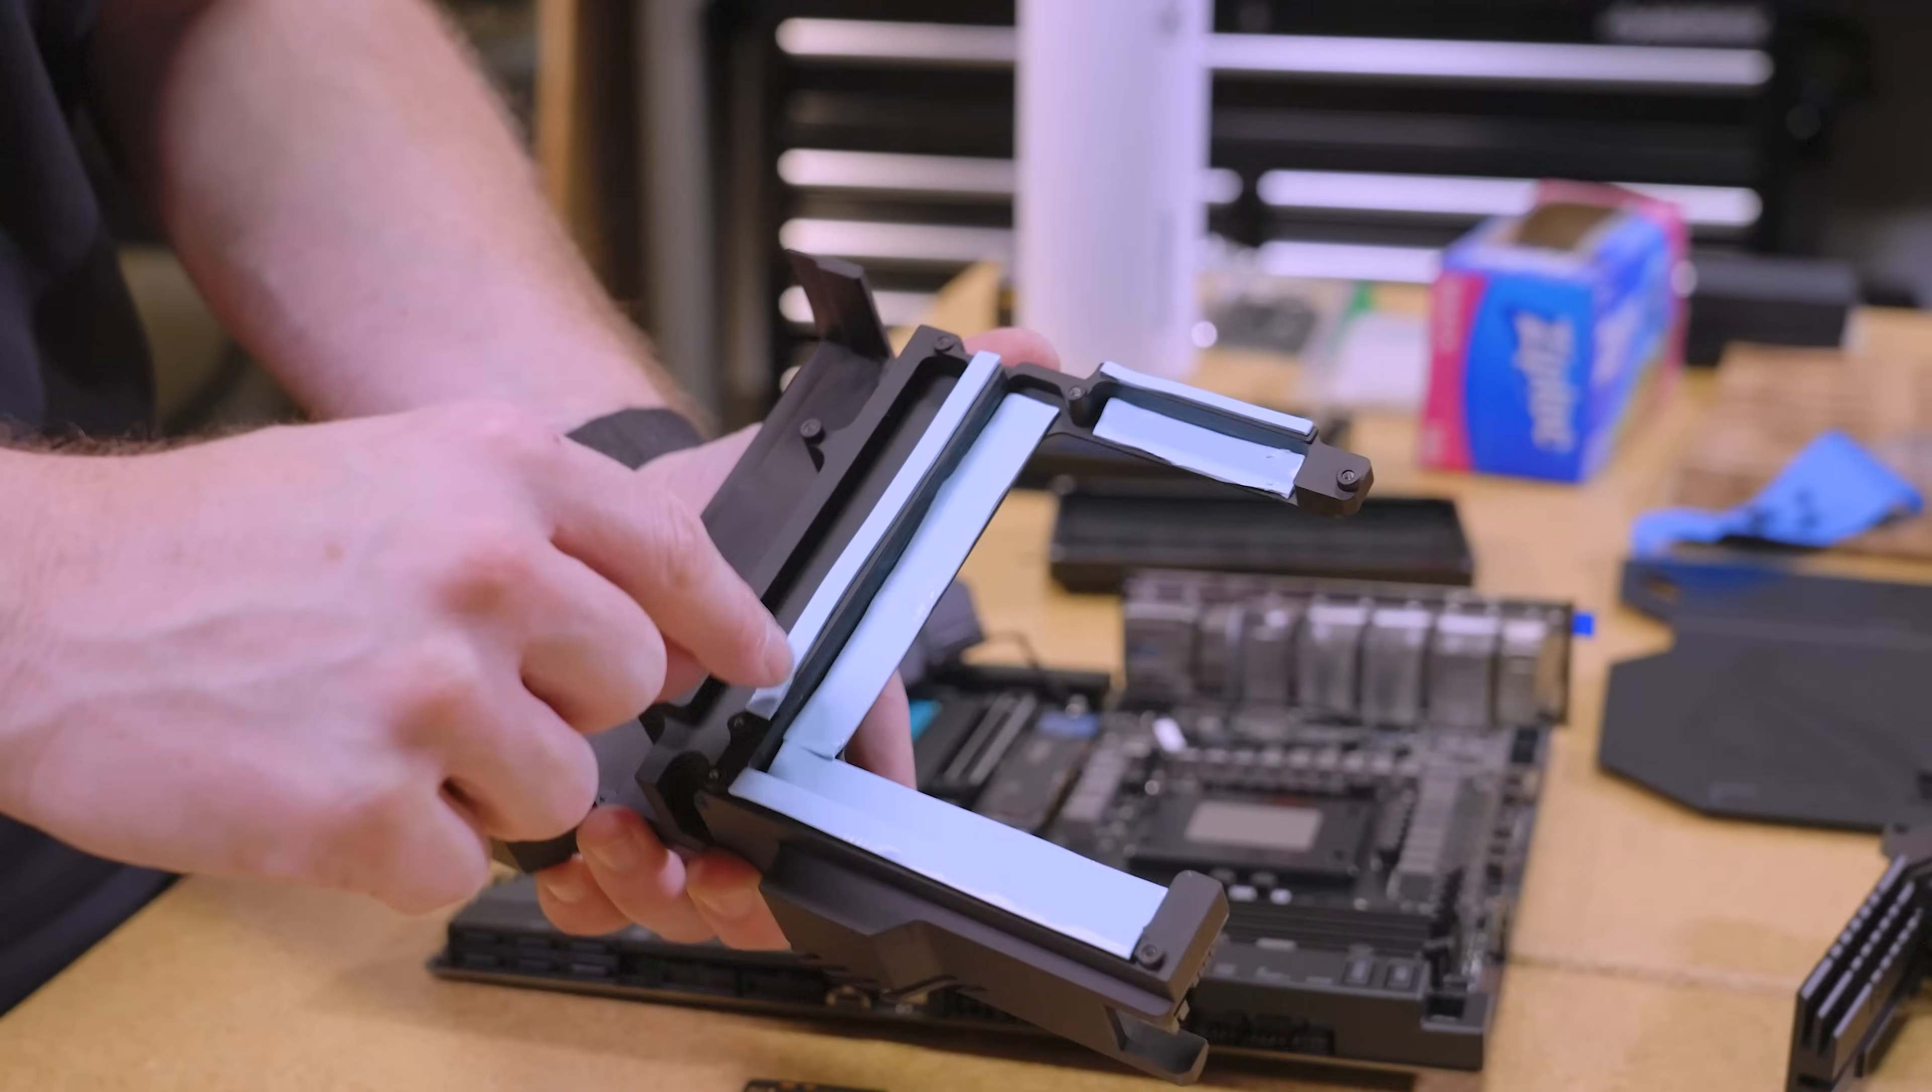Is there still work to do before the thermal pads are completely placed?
No.